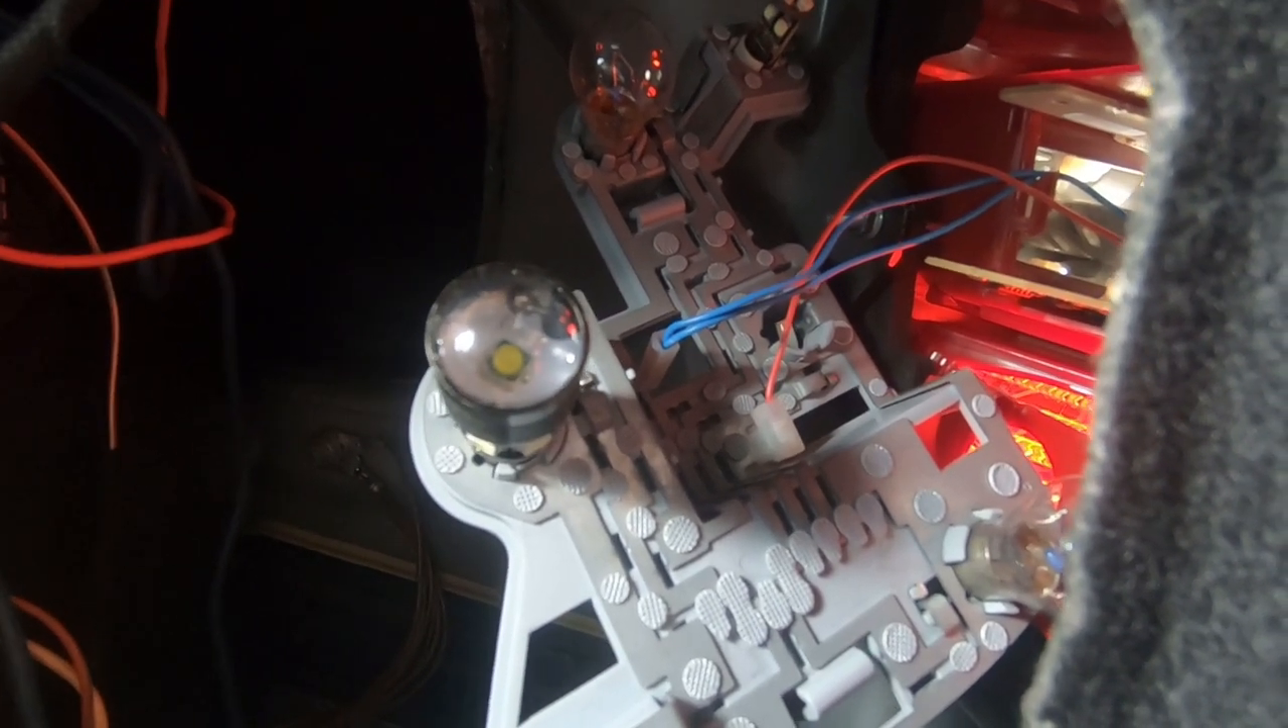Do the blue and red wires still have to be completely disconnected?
Yes.